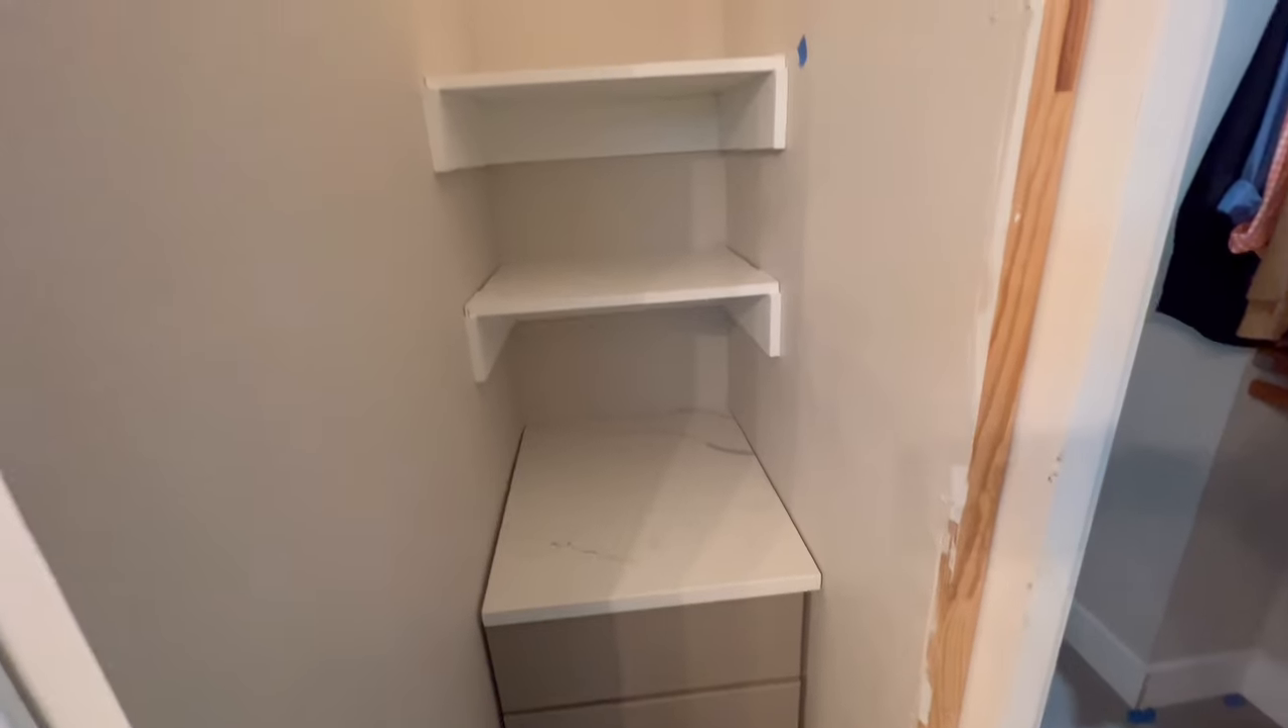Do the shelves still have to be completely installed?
No.